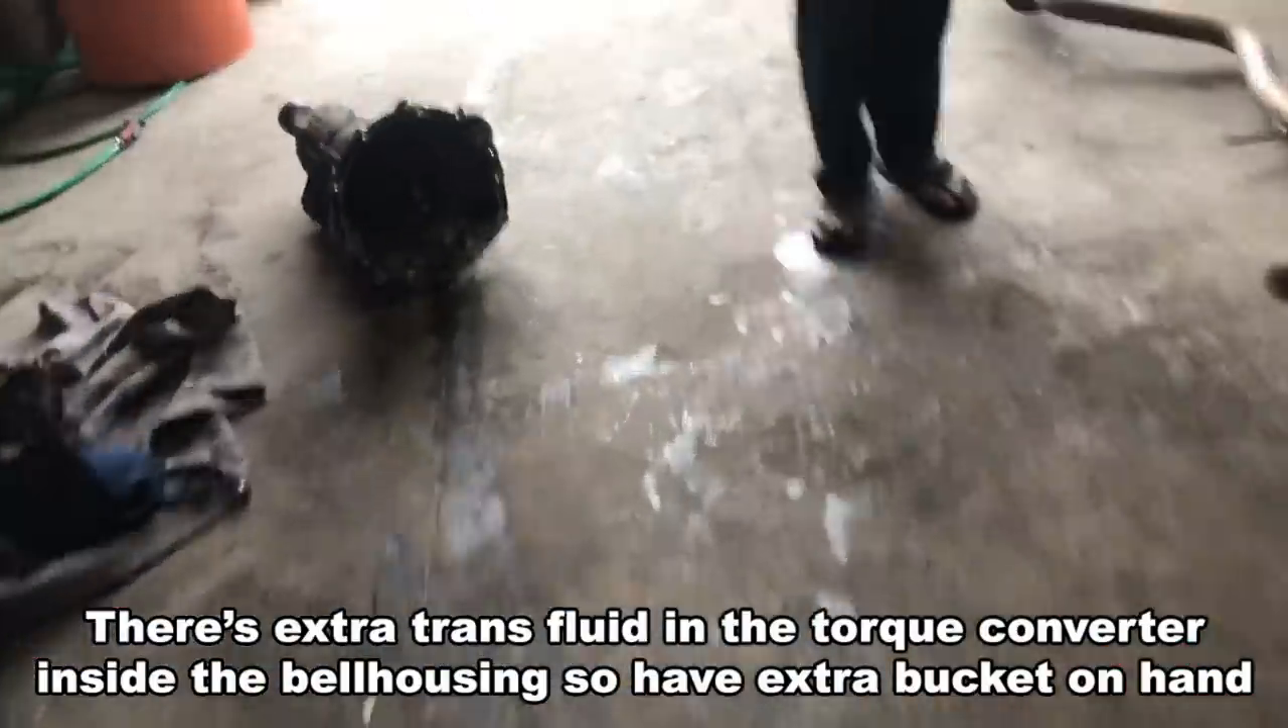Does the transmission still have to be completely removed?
No.